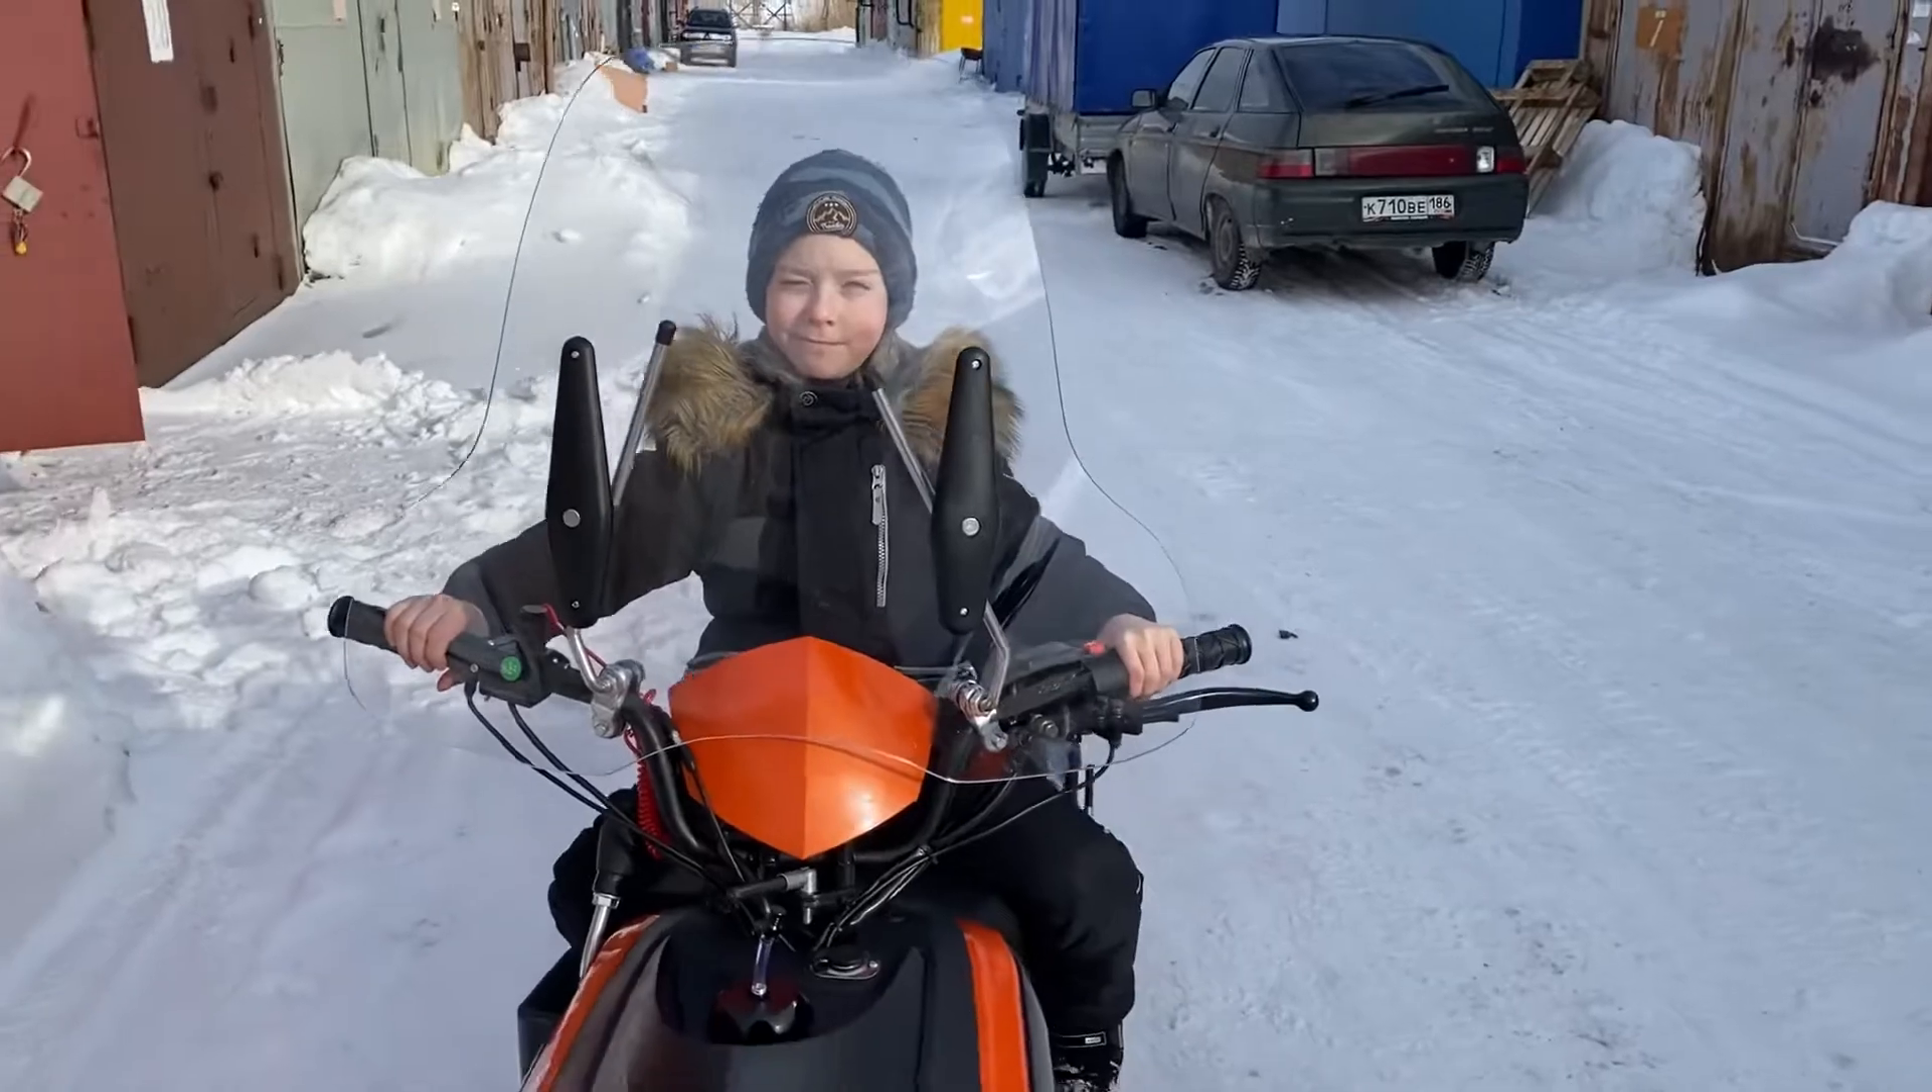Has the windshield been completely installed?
Yes.